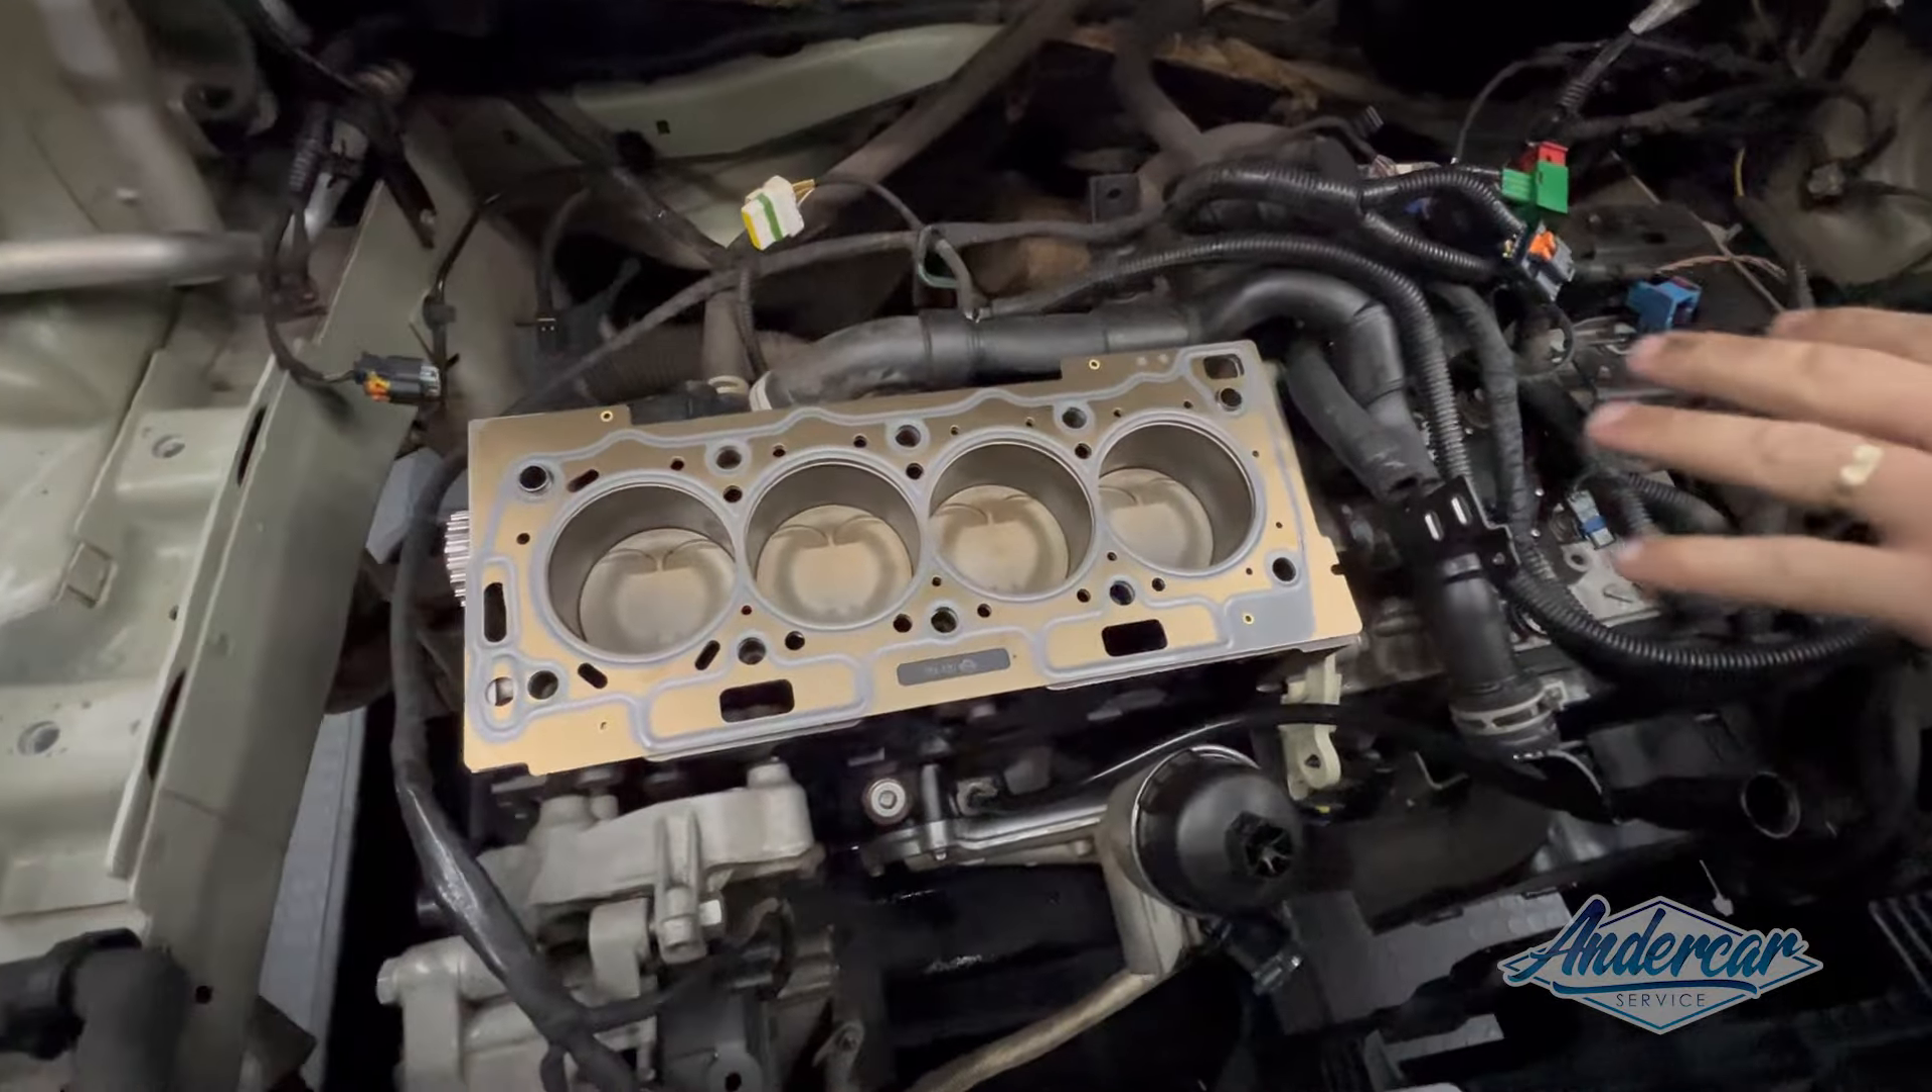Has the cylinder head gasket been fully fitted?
Yes.